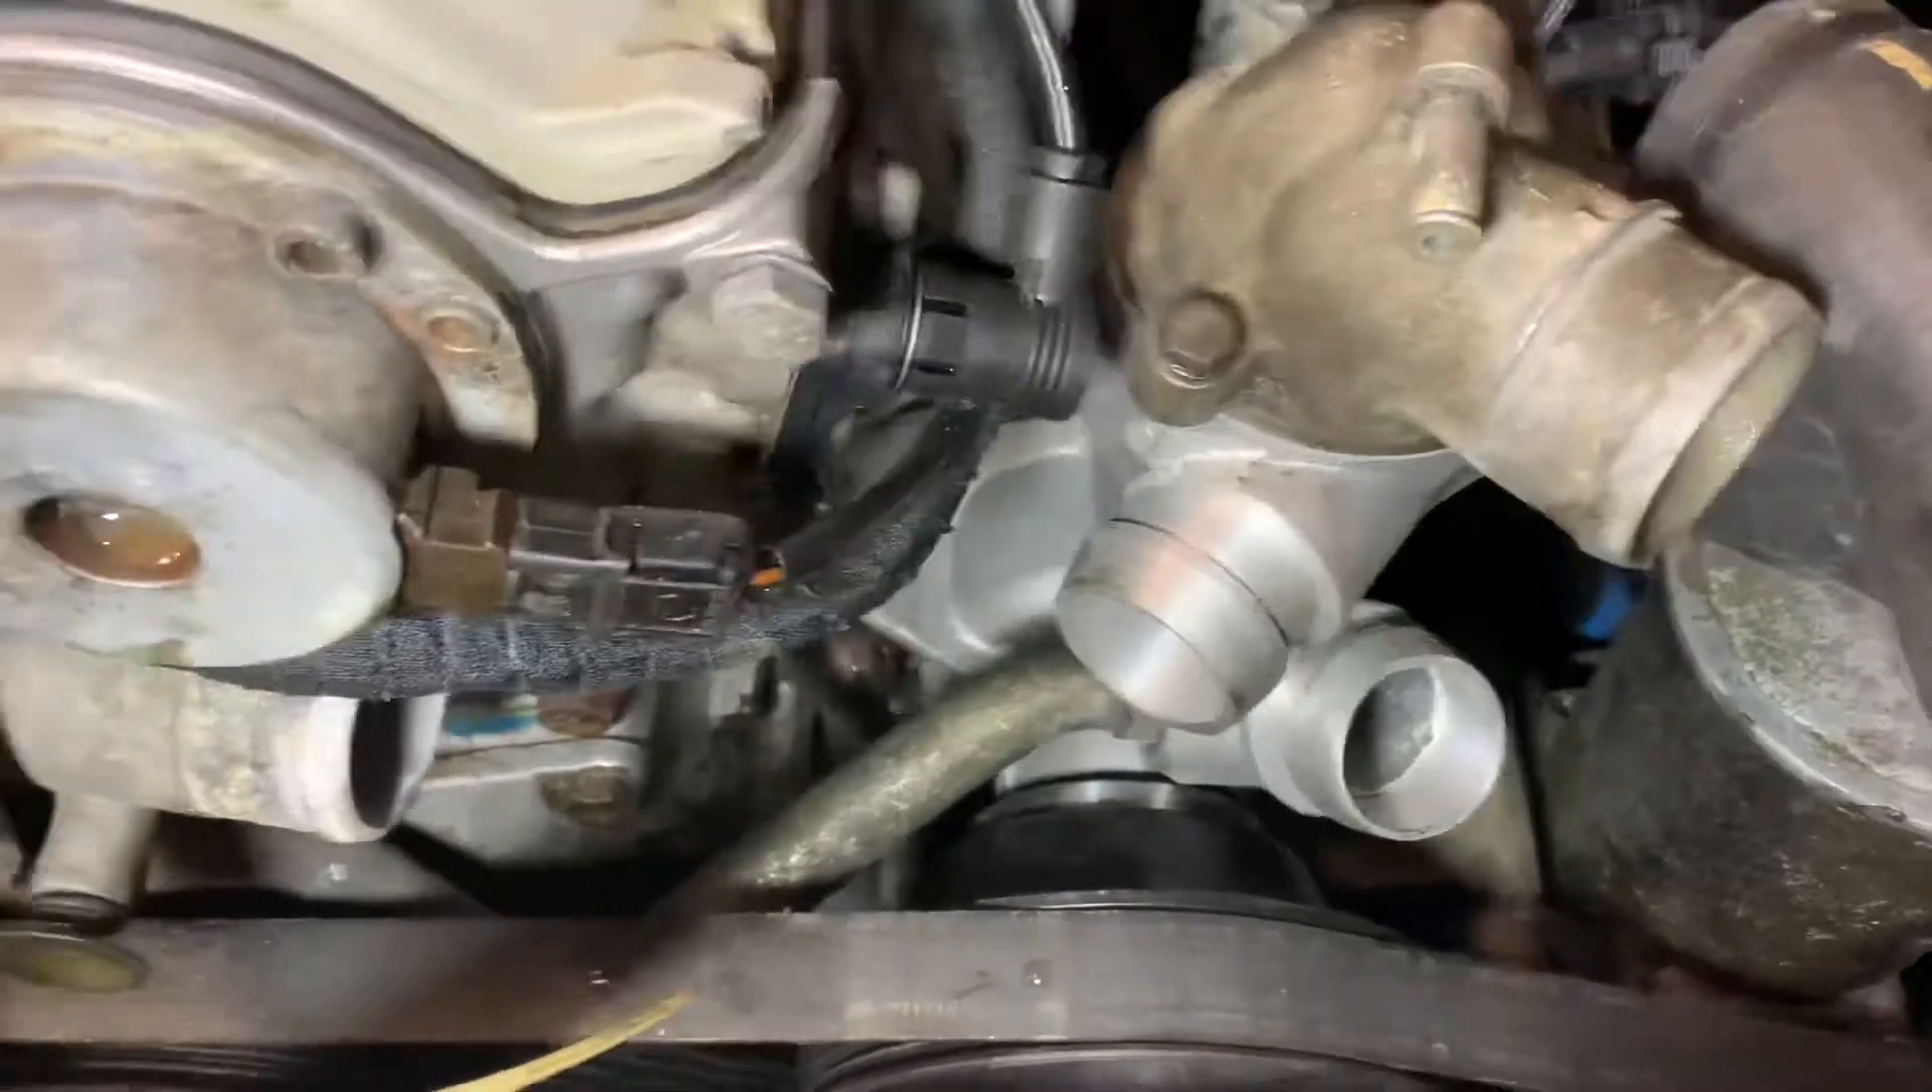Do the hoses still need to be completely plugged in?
Yes.